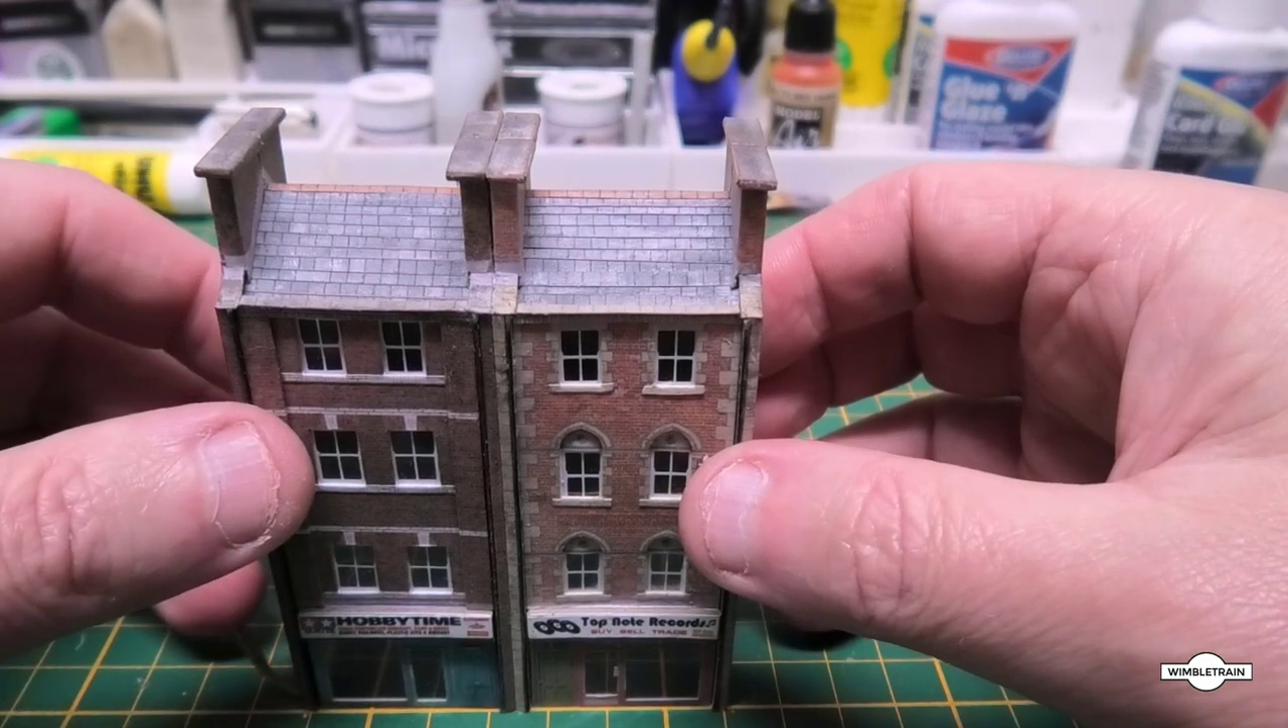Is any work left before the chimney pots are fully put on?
Yes.